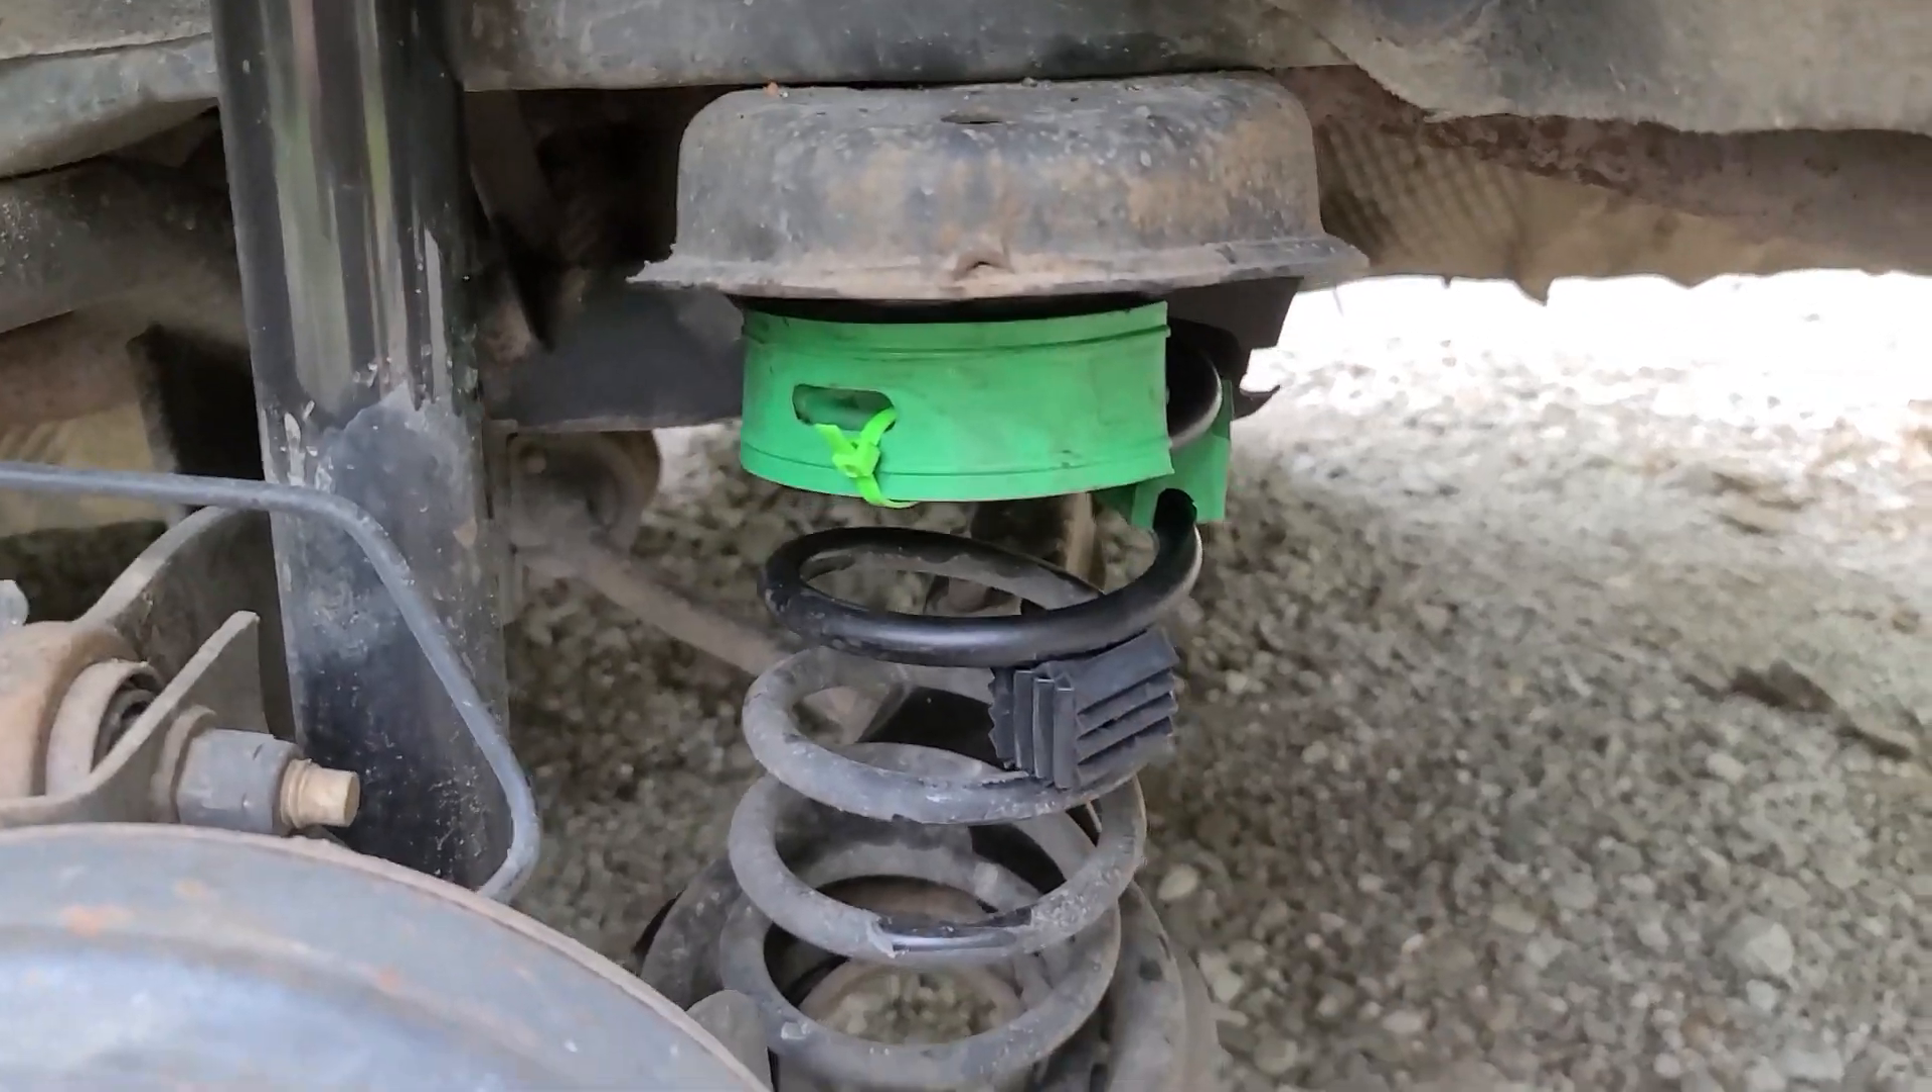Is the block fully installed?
Yes.